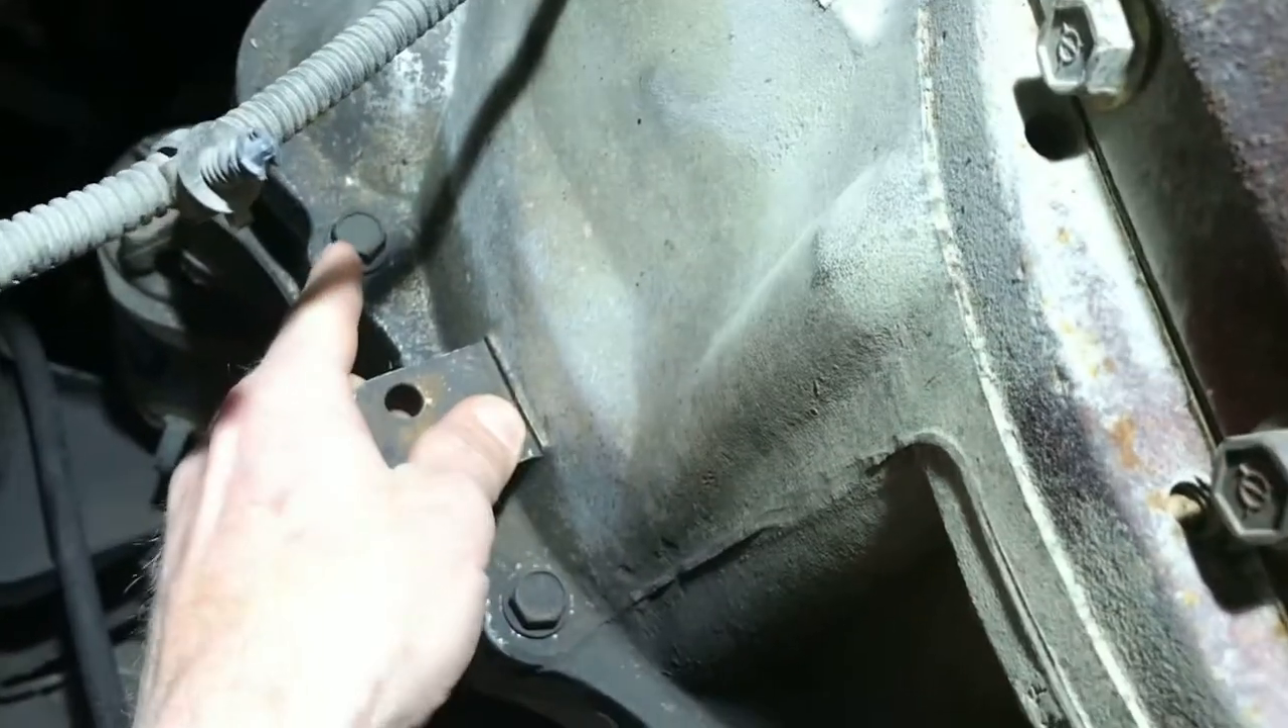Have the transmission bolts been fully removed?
No.